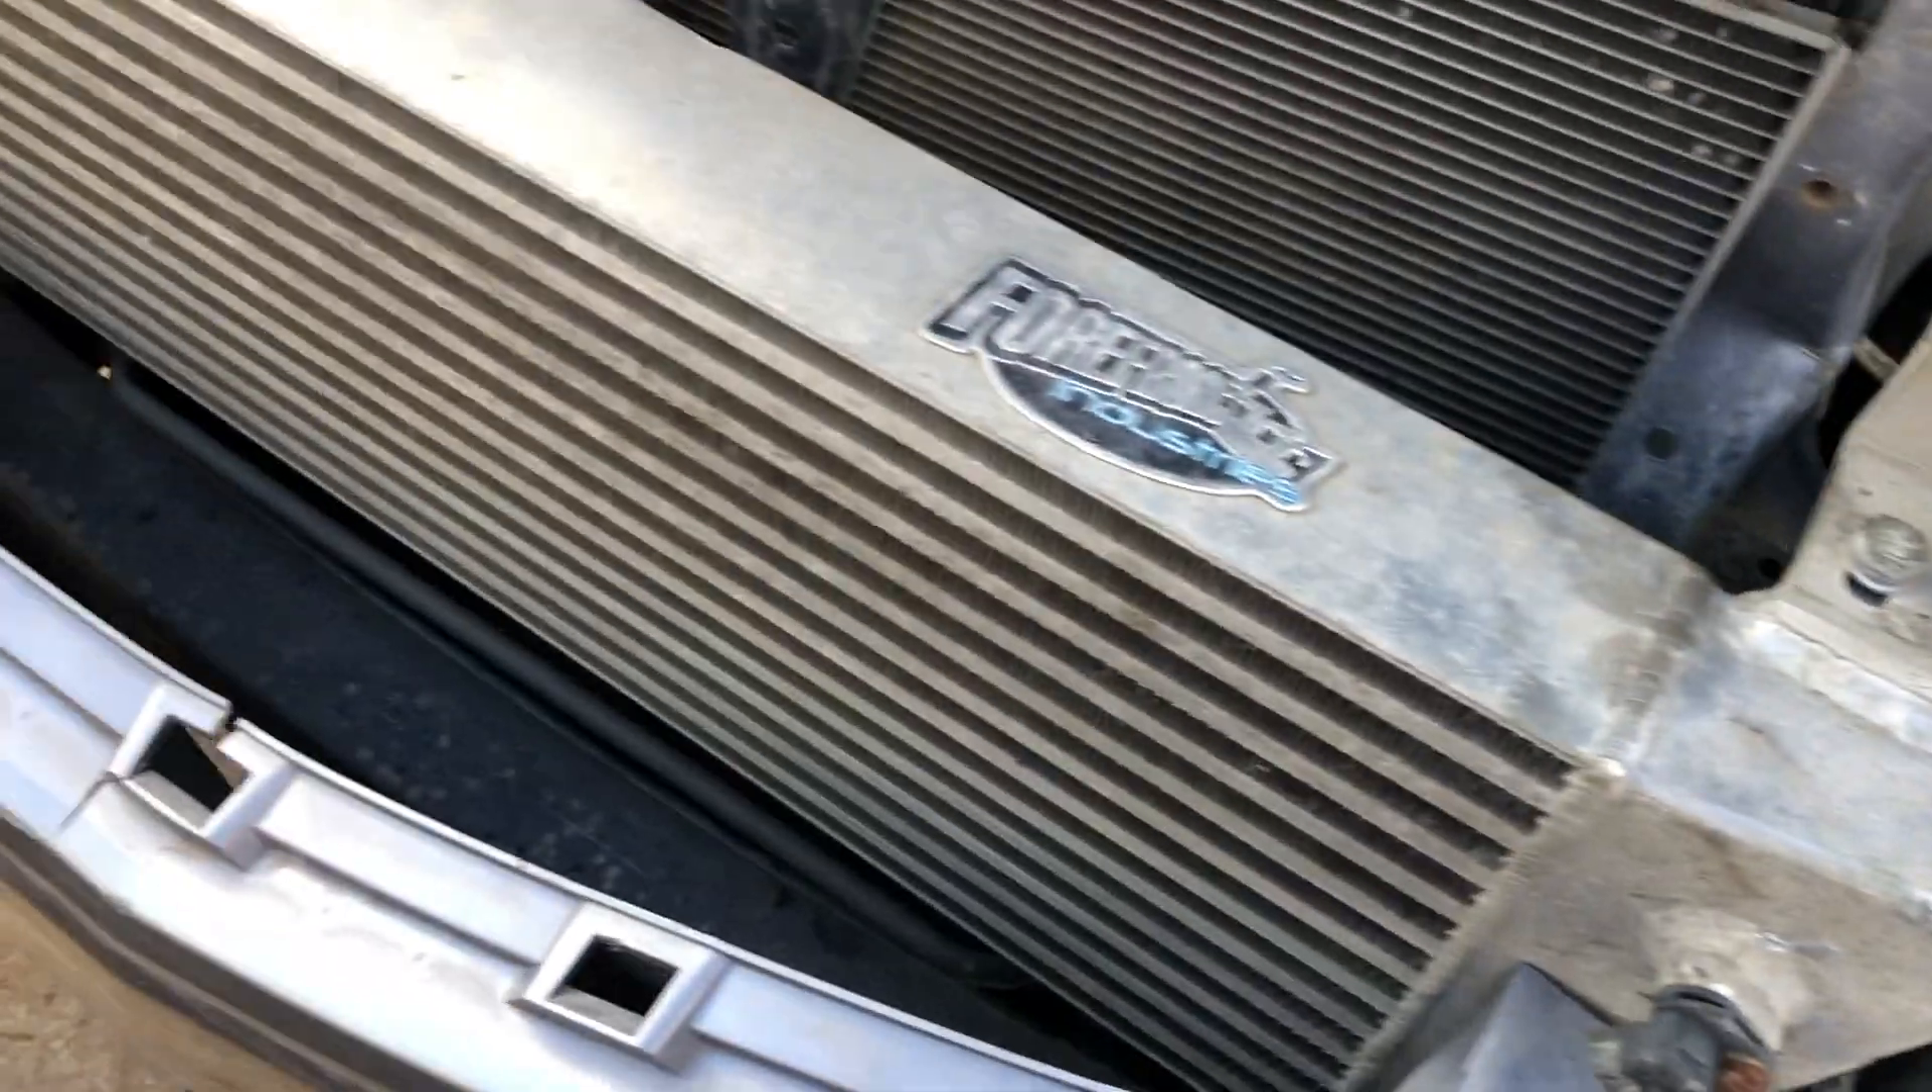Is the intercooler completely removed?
No.